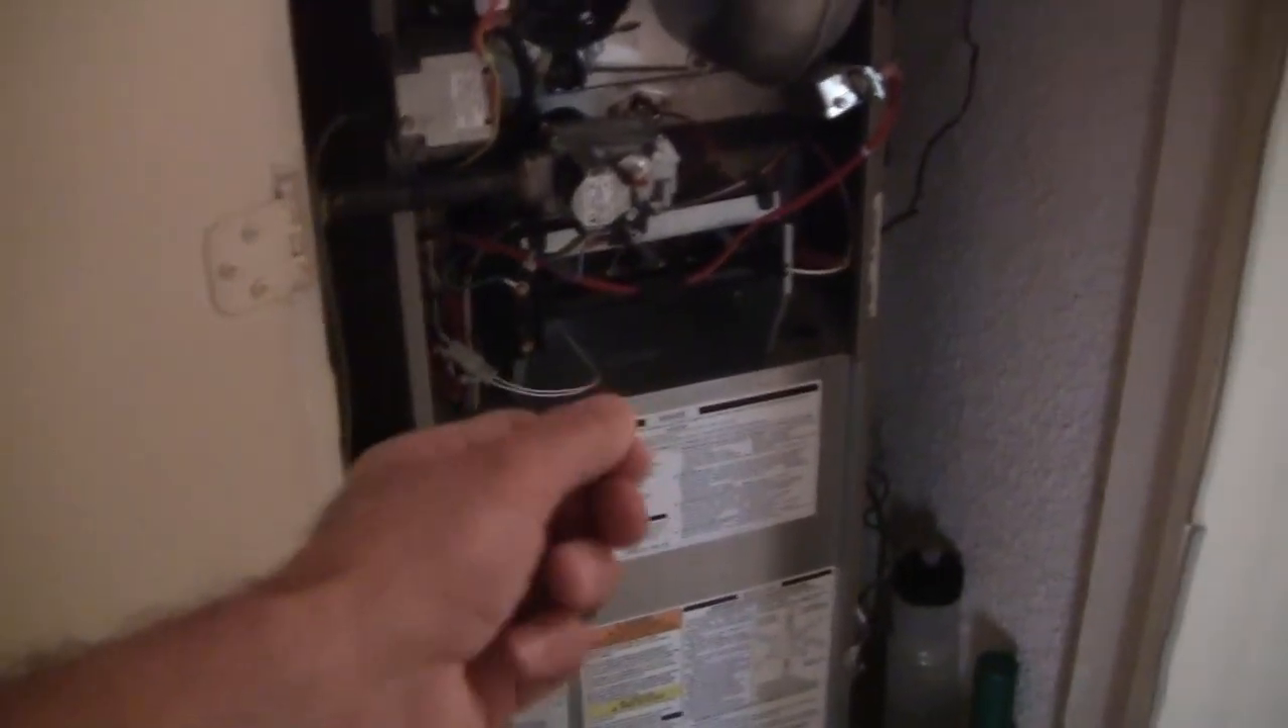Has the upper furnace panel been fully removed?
Yes.